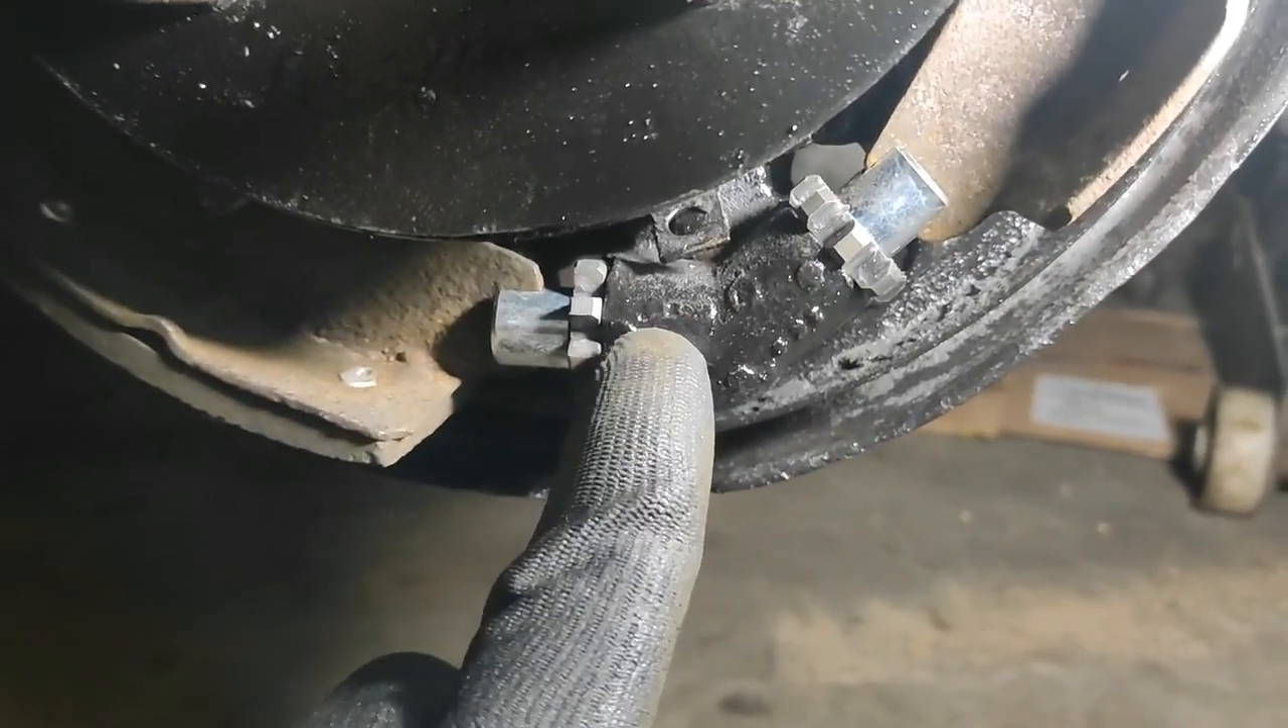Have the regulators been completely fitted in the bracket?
Yes.